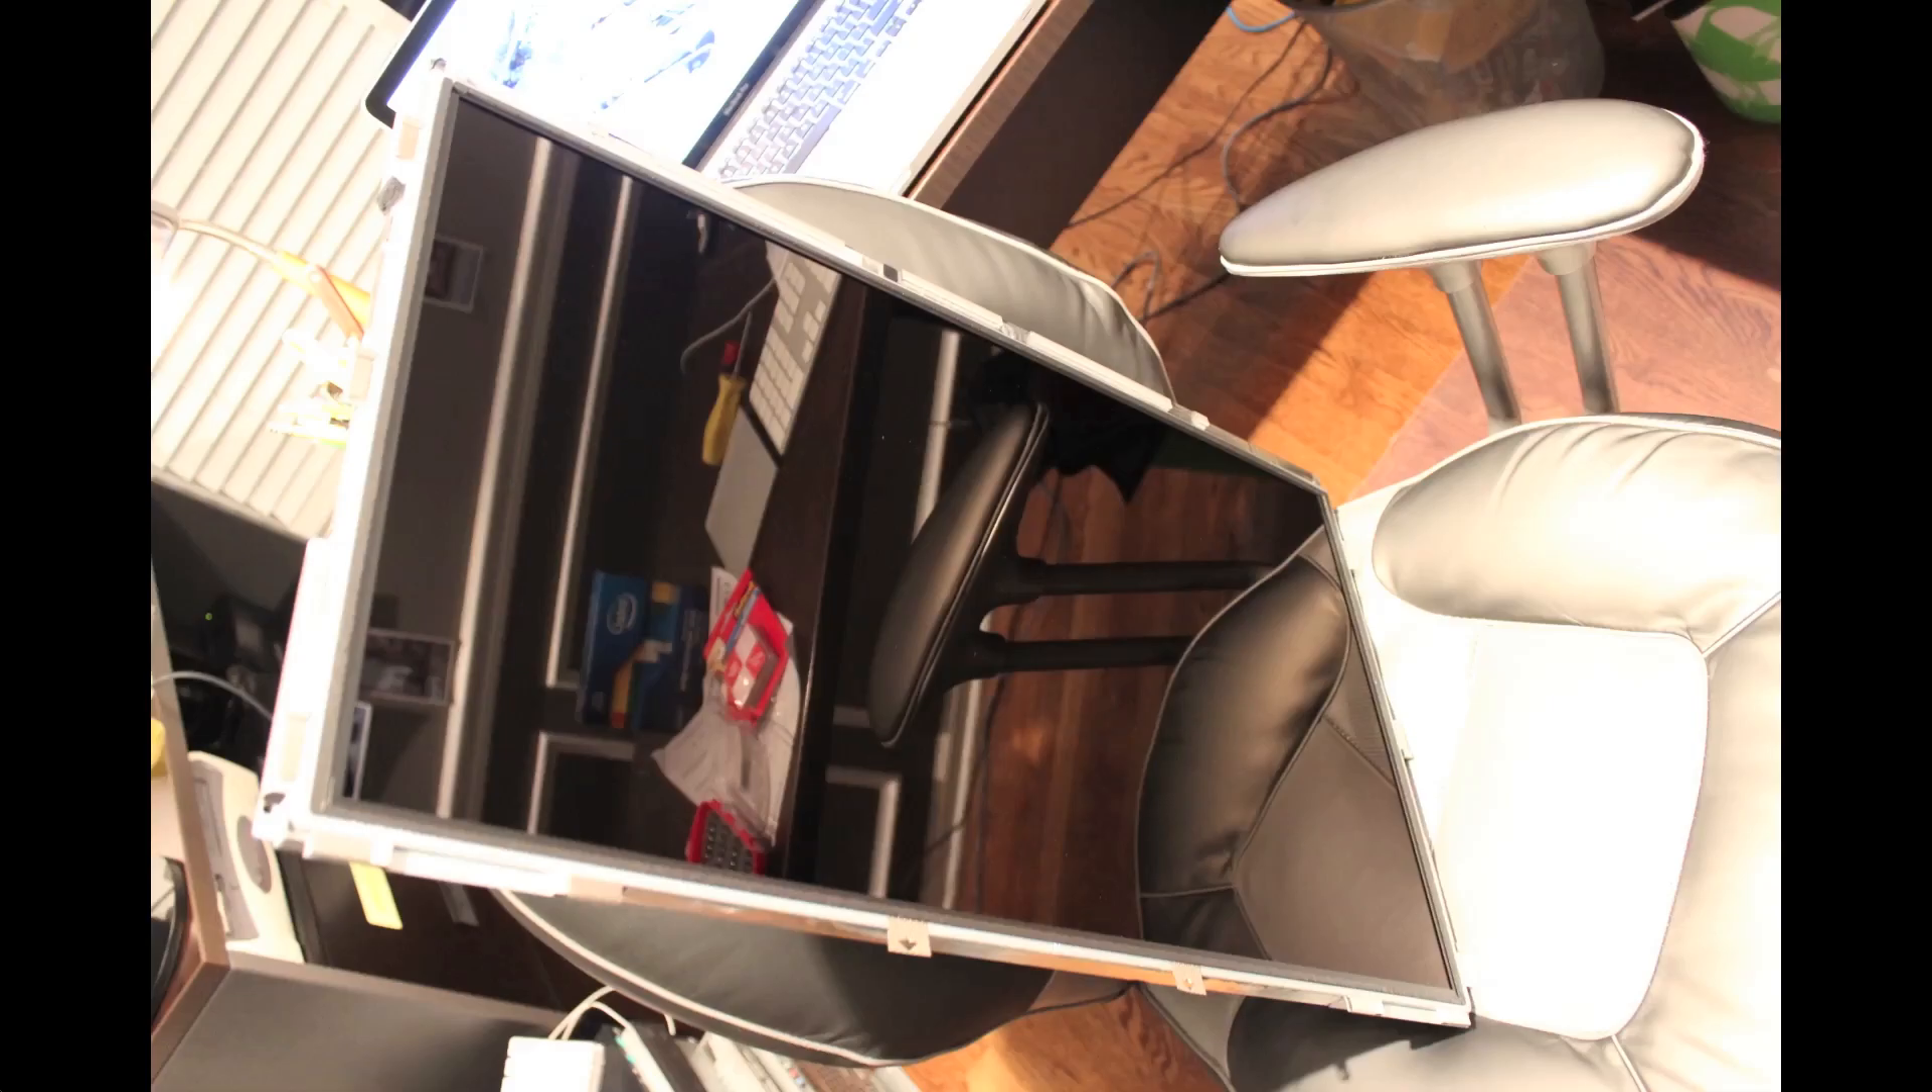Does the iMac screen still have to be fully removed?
No.